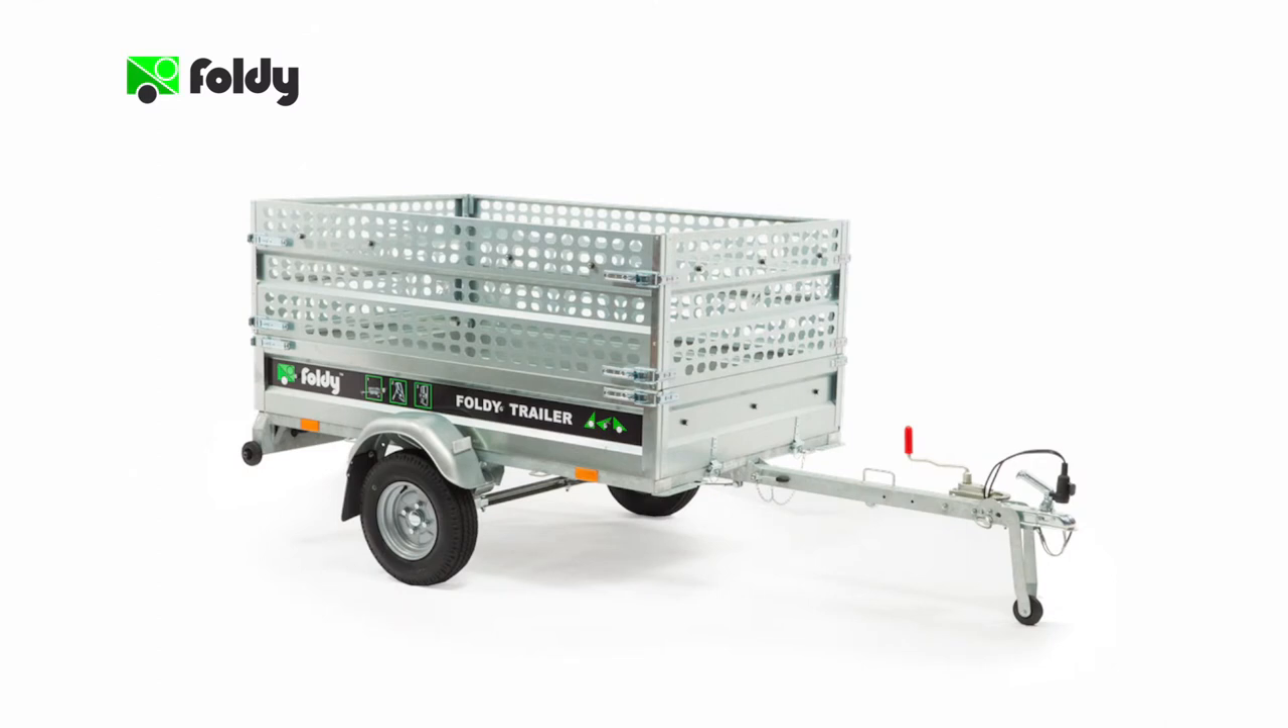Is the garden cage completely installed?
Yes.